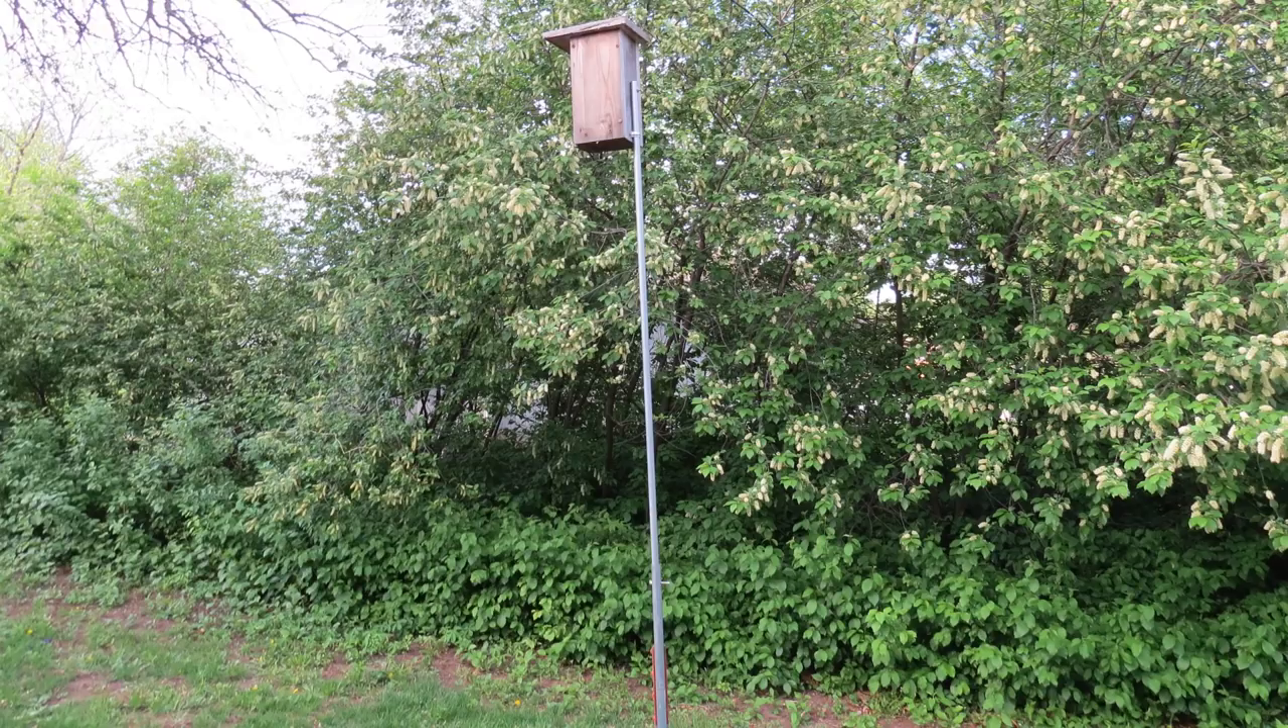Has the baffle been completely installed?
No.